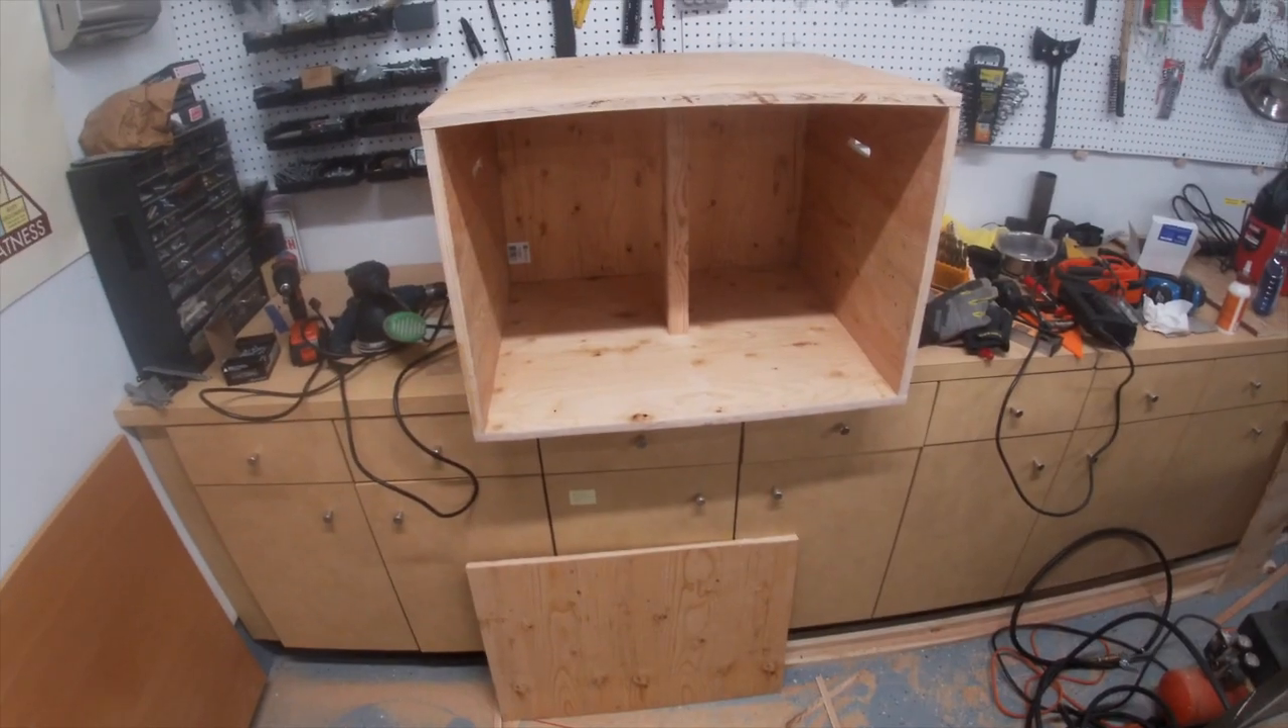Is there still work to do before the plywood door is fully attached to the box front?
Yes.